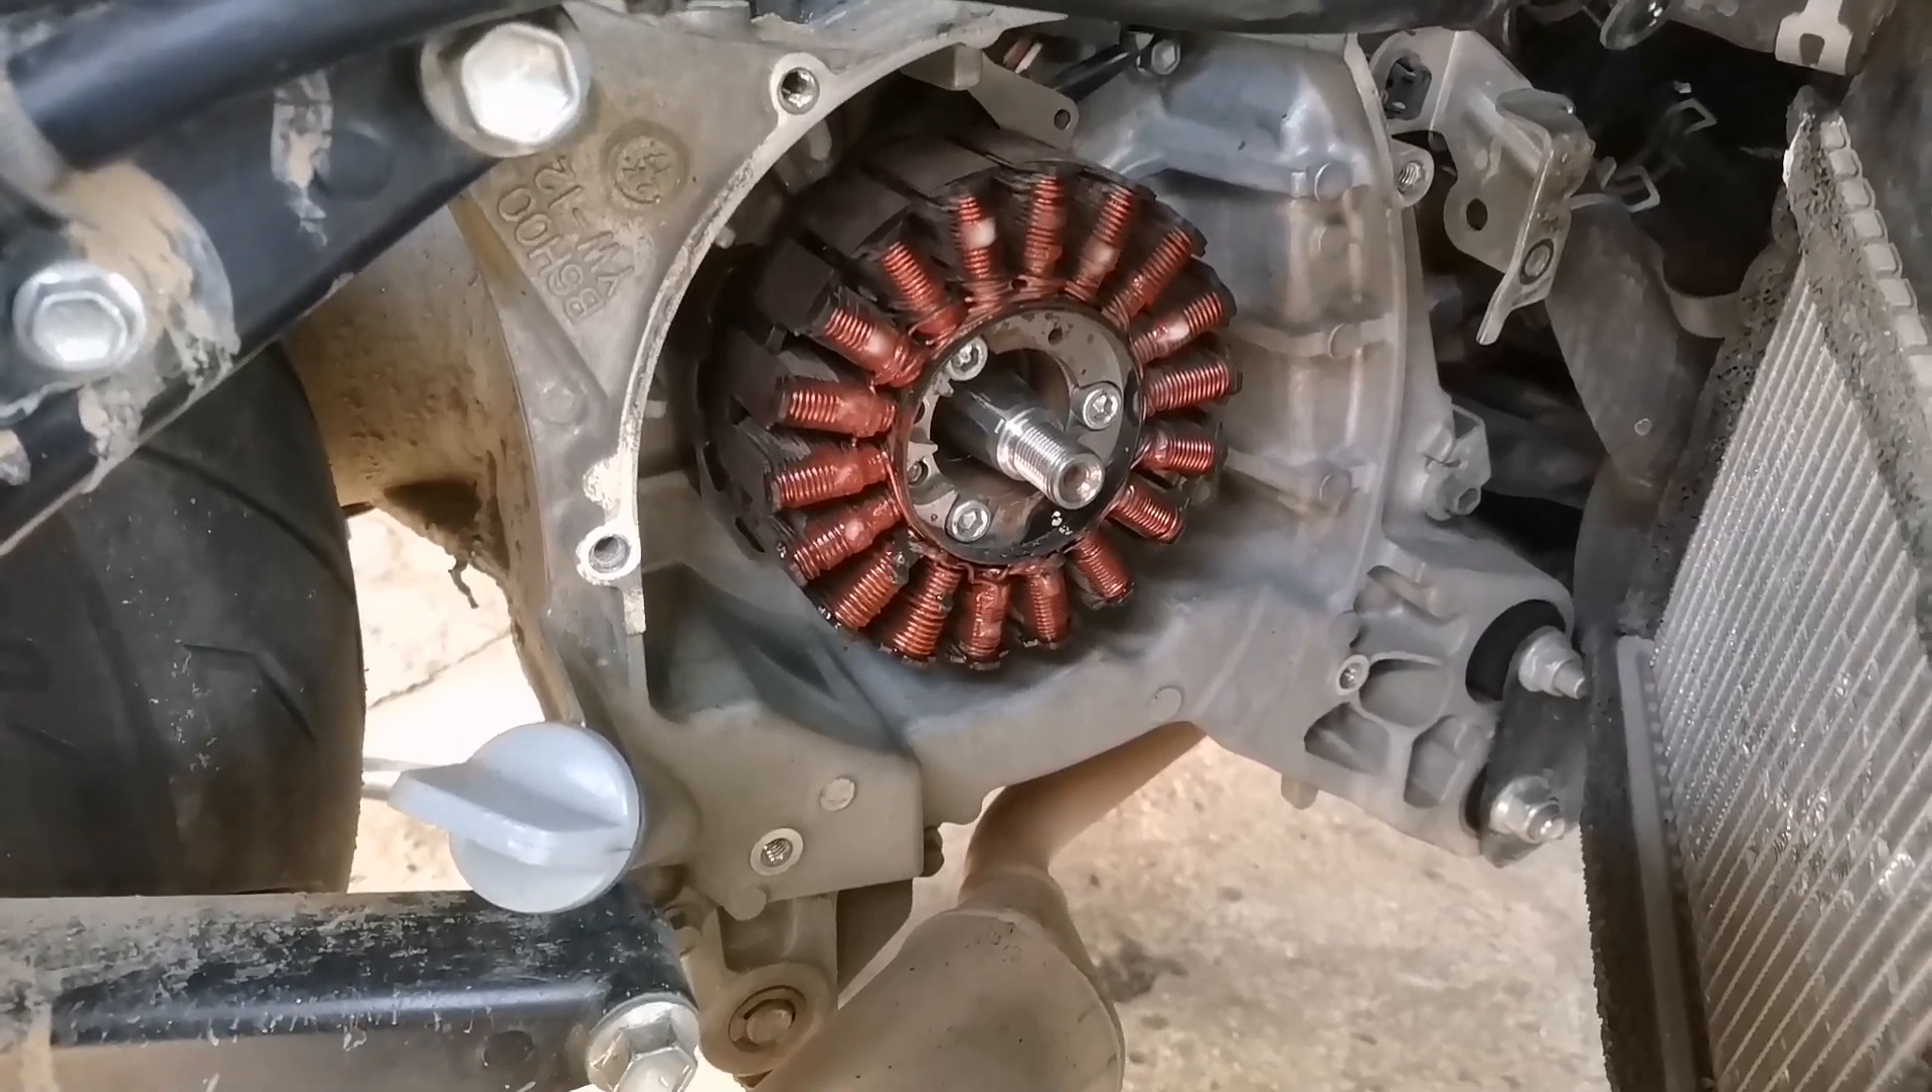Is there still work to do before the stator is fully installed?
No.